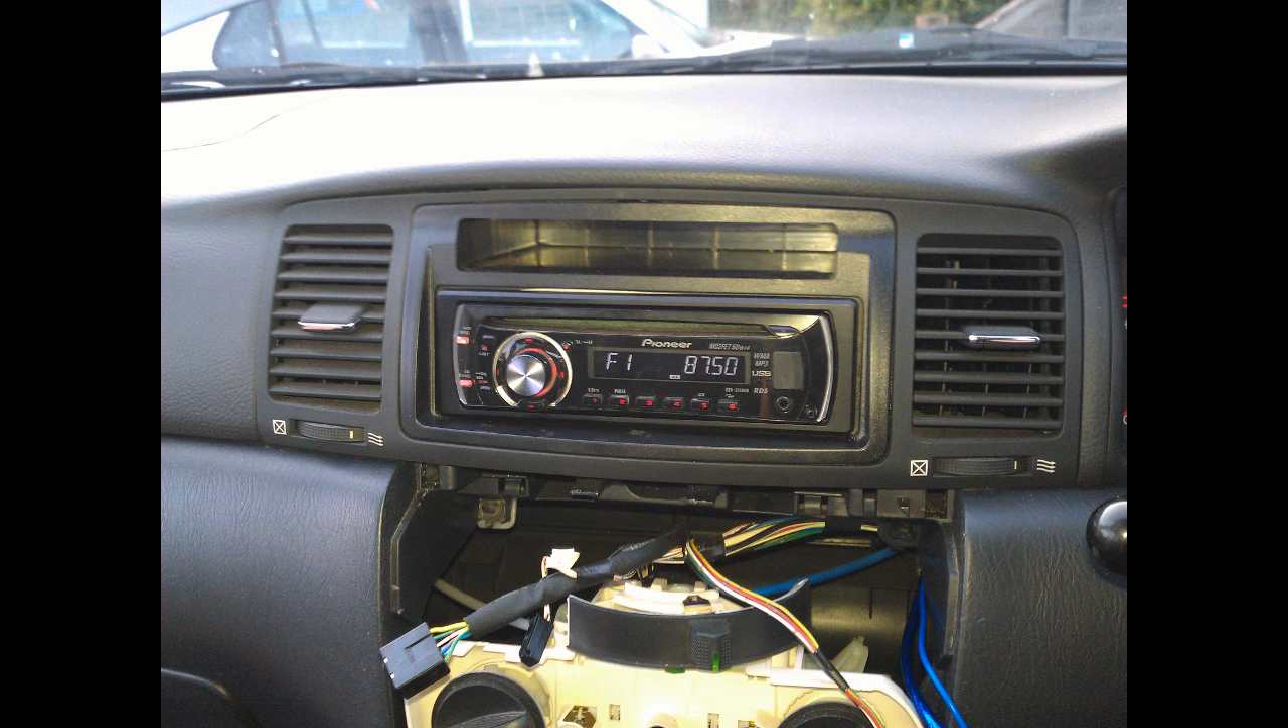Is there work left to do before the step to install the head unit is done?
No.